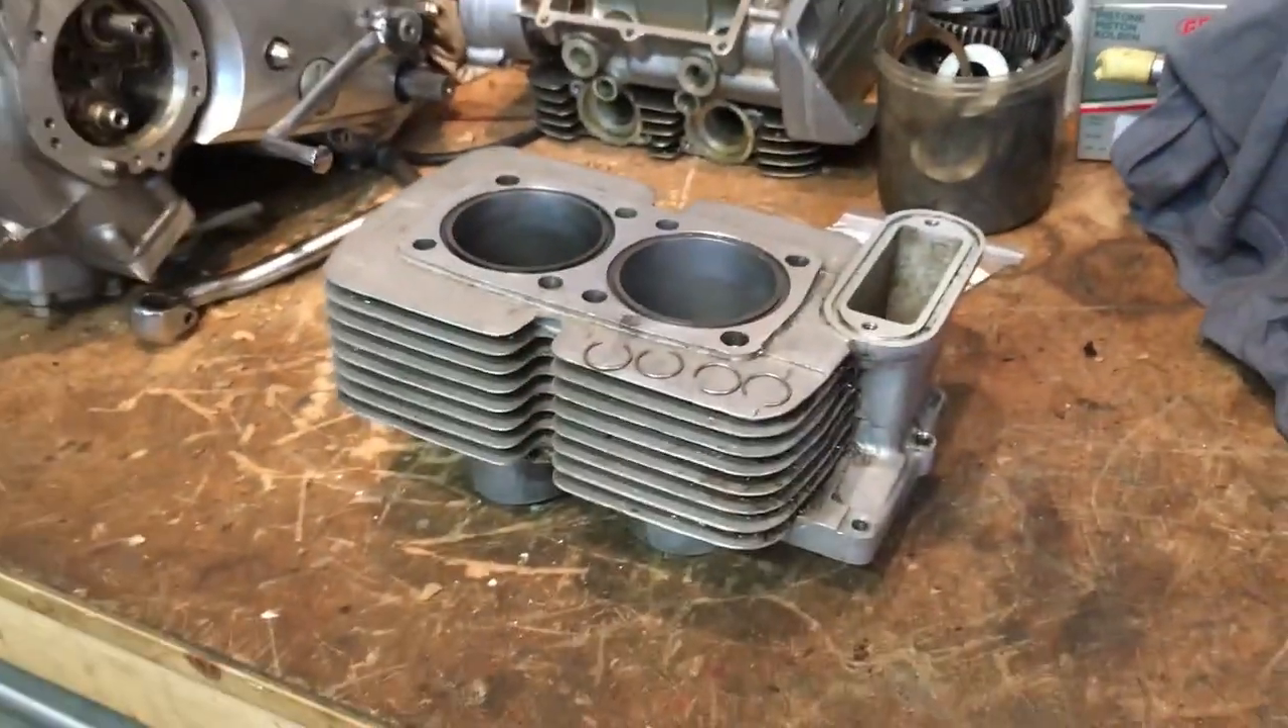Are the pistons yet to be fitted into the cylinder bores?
Yes.